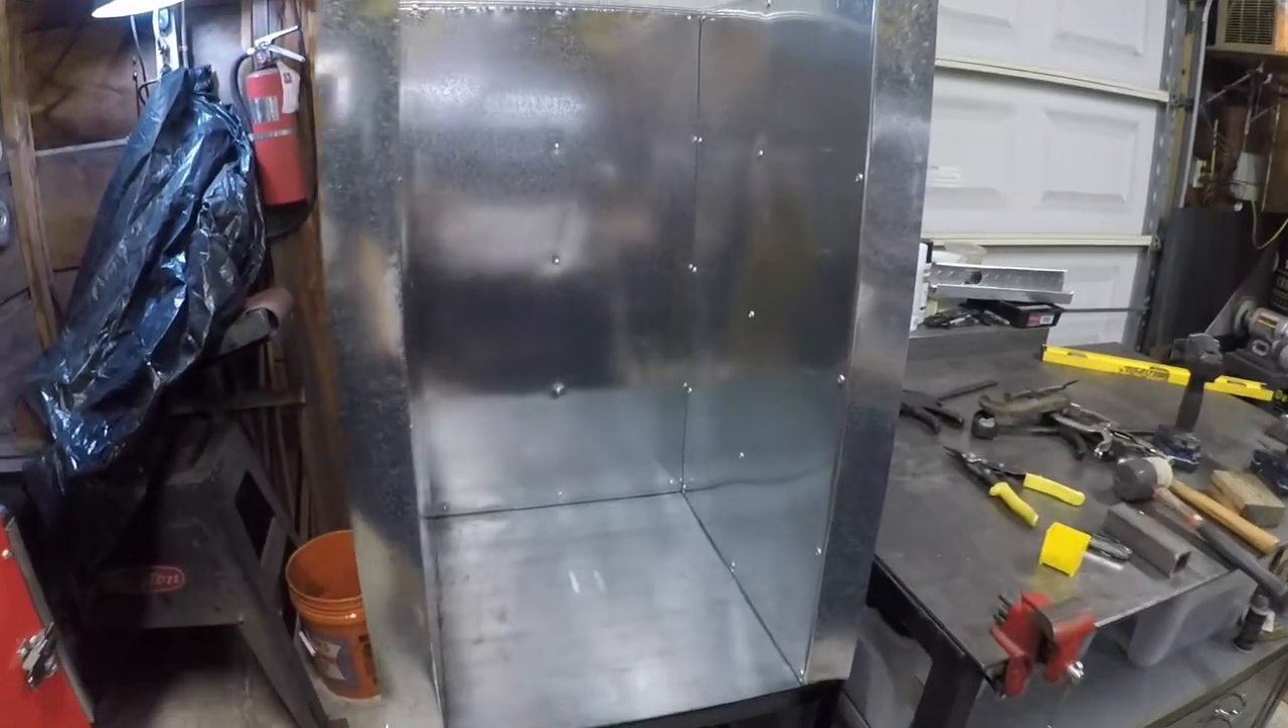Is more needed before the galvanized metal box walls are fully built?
No.